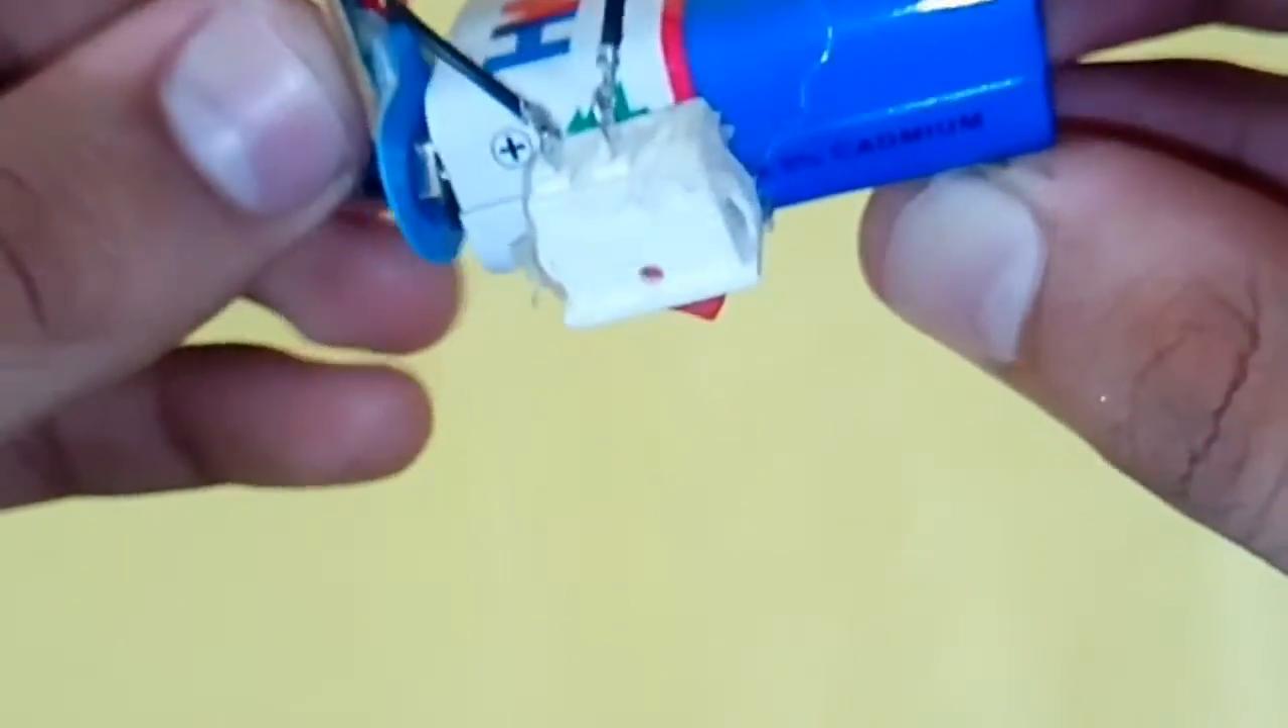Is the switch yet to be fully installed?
No.